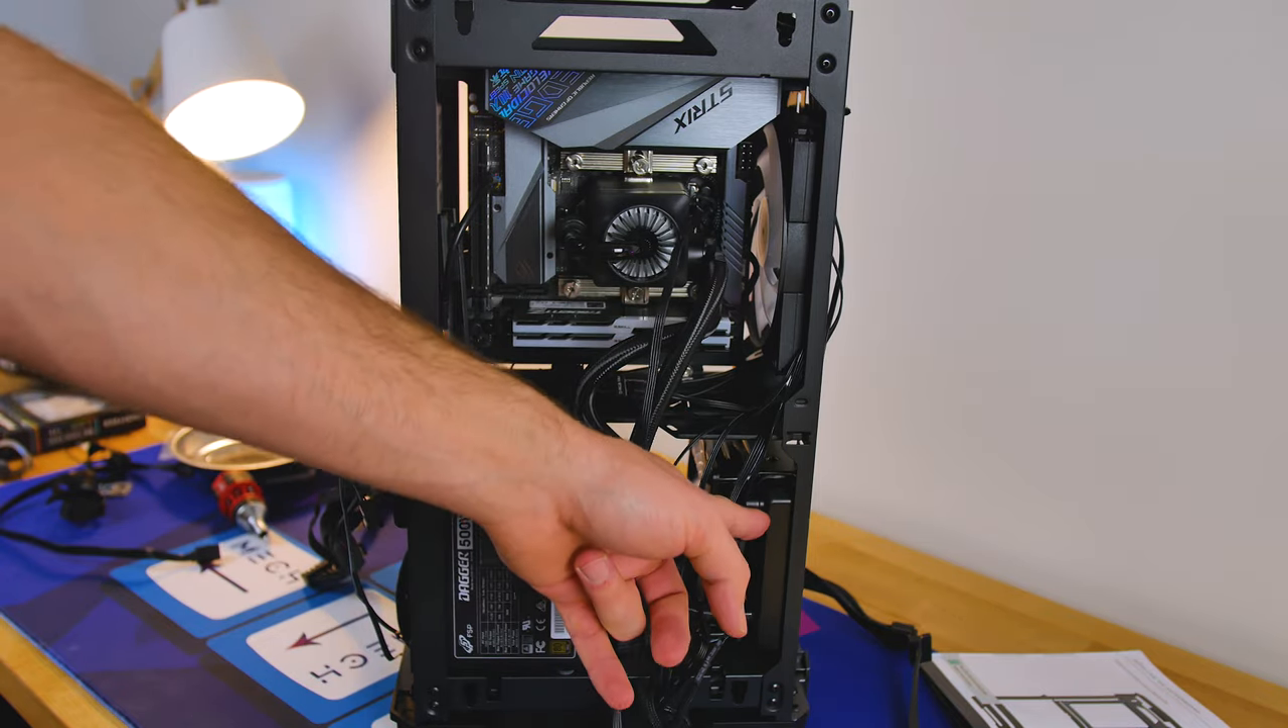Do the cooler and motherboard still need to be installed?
No.